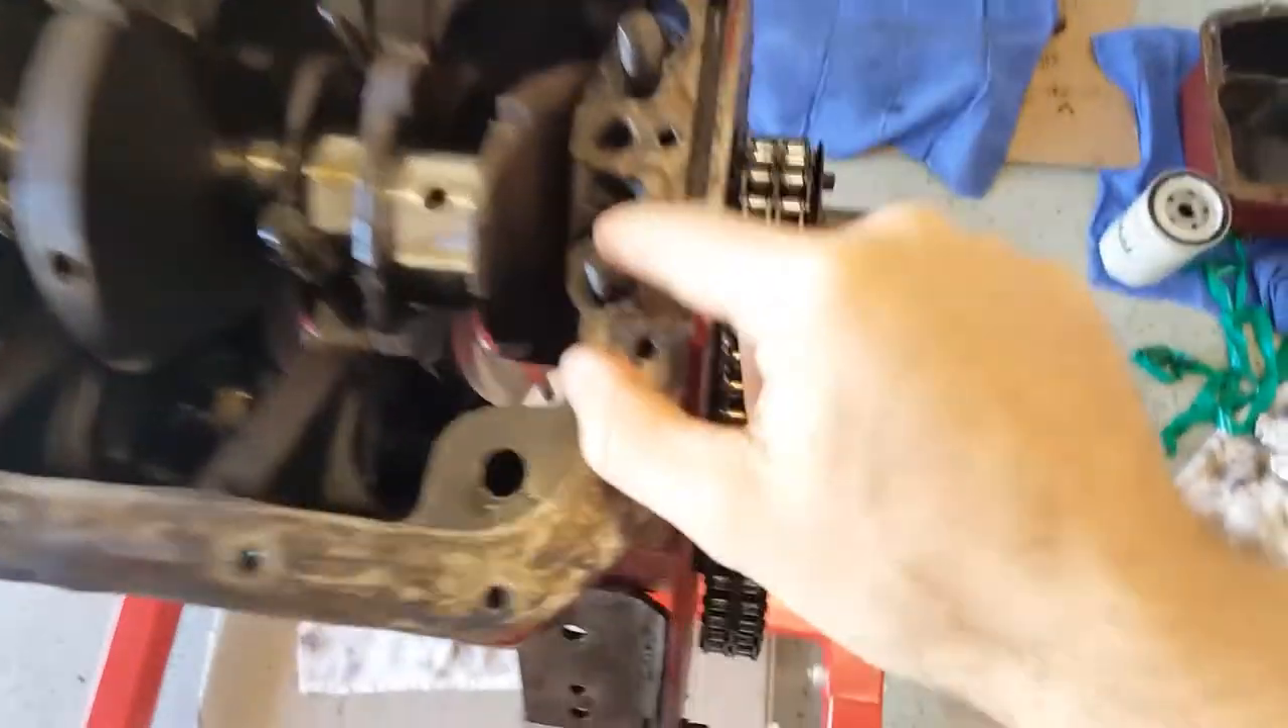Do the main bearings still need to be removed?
Yes.